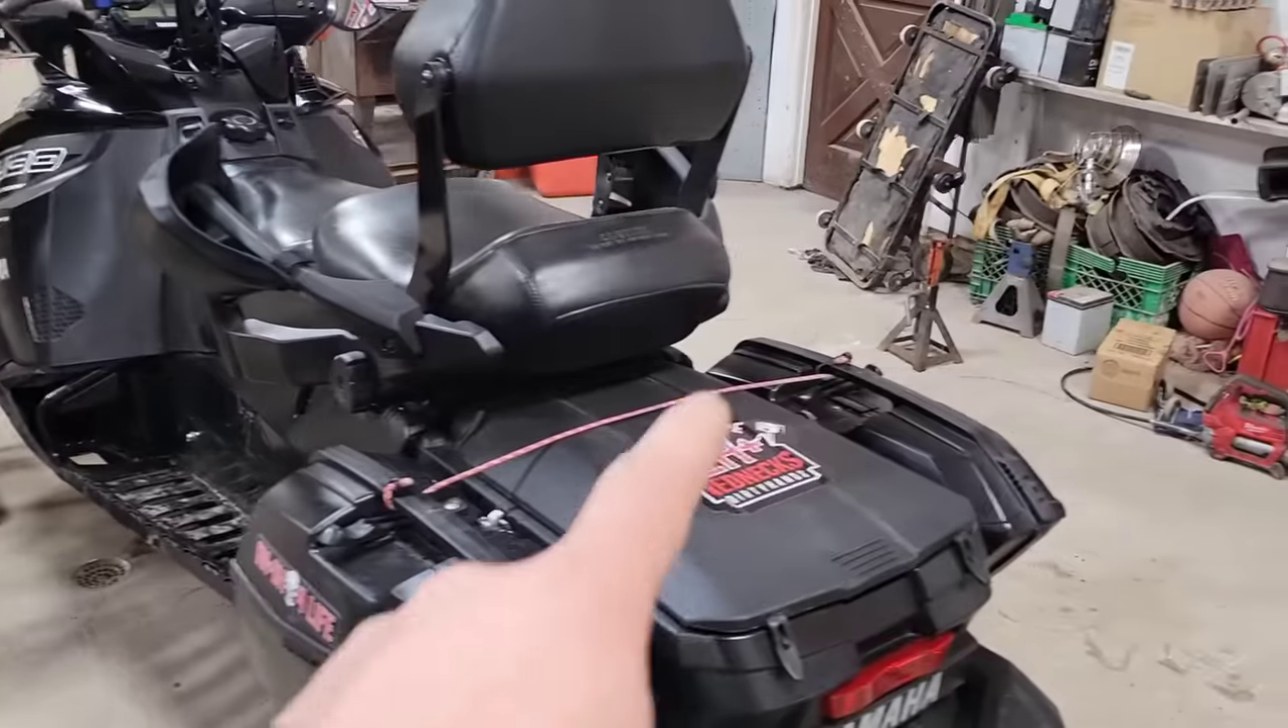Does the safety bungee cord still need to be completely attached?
No.